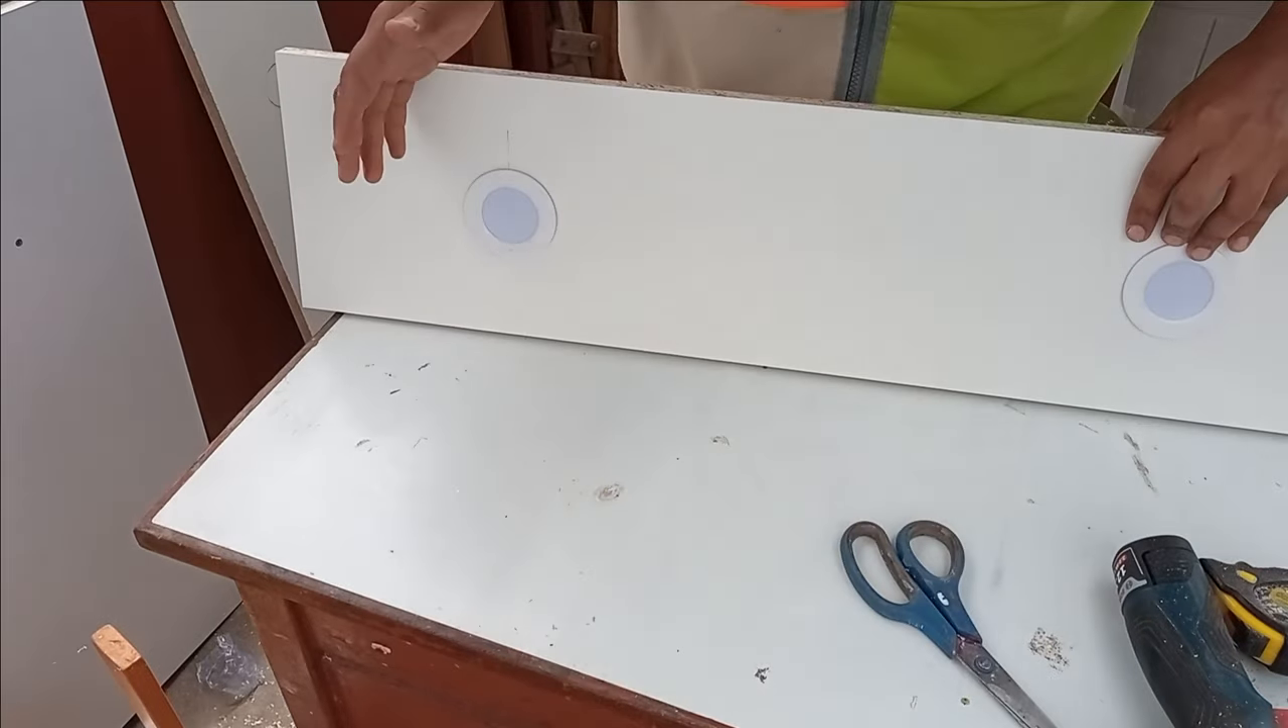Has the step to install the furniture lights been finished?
Yes.